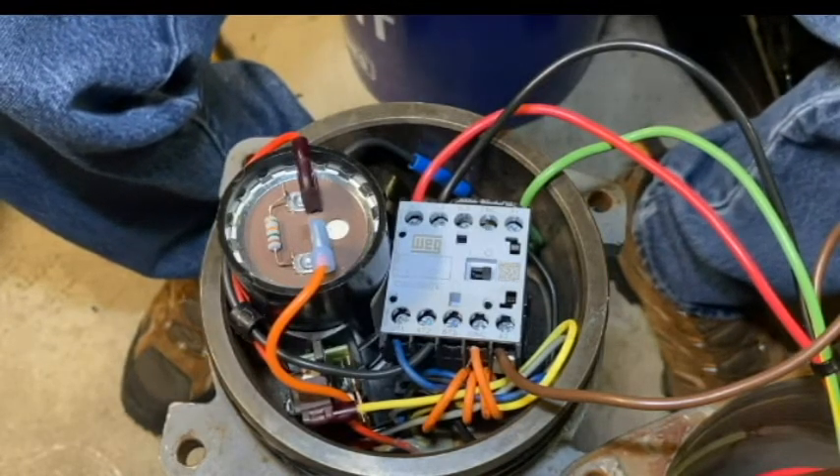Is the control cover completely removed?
Yes.